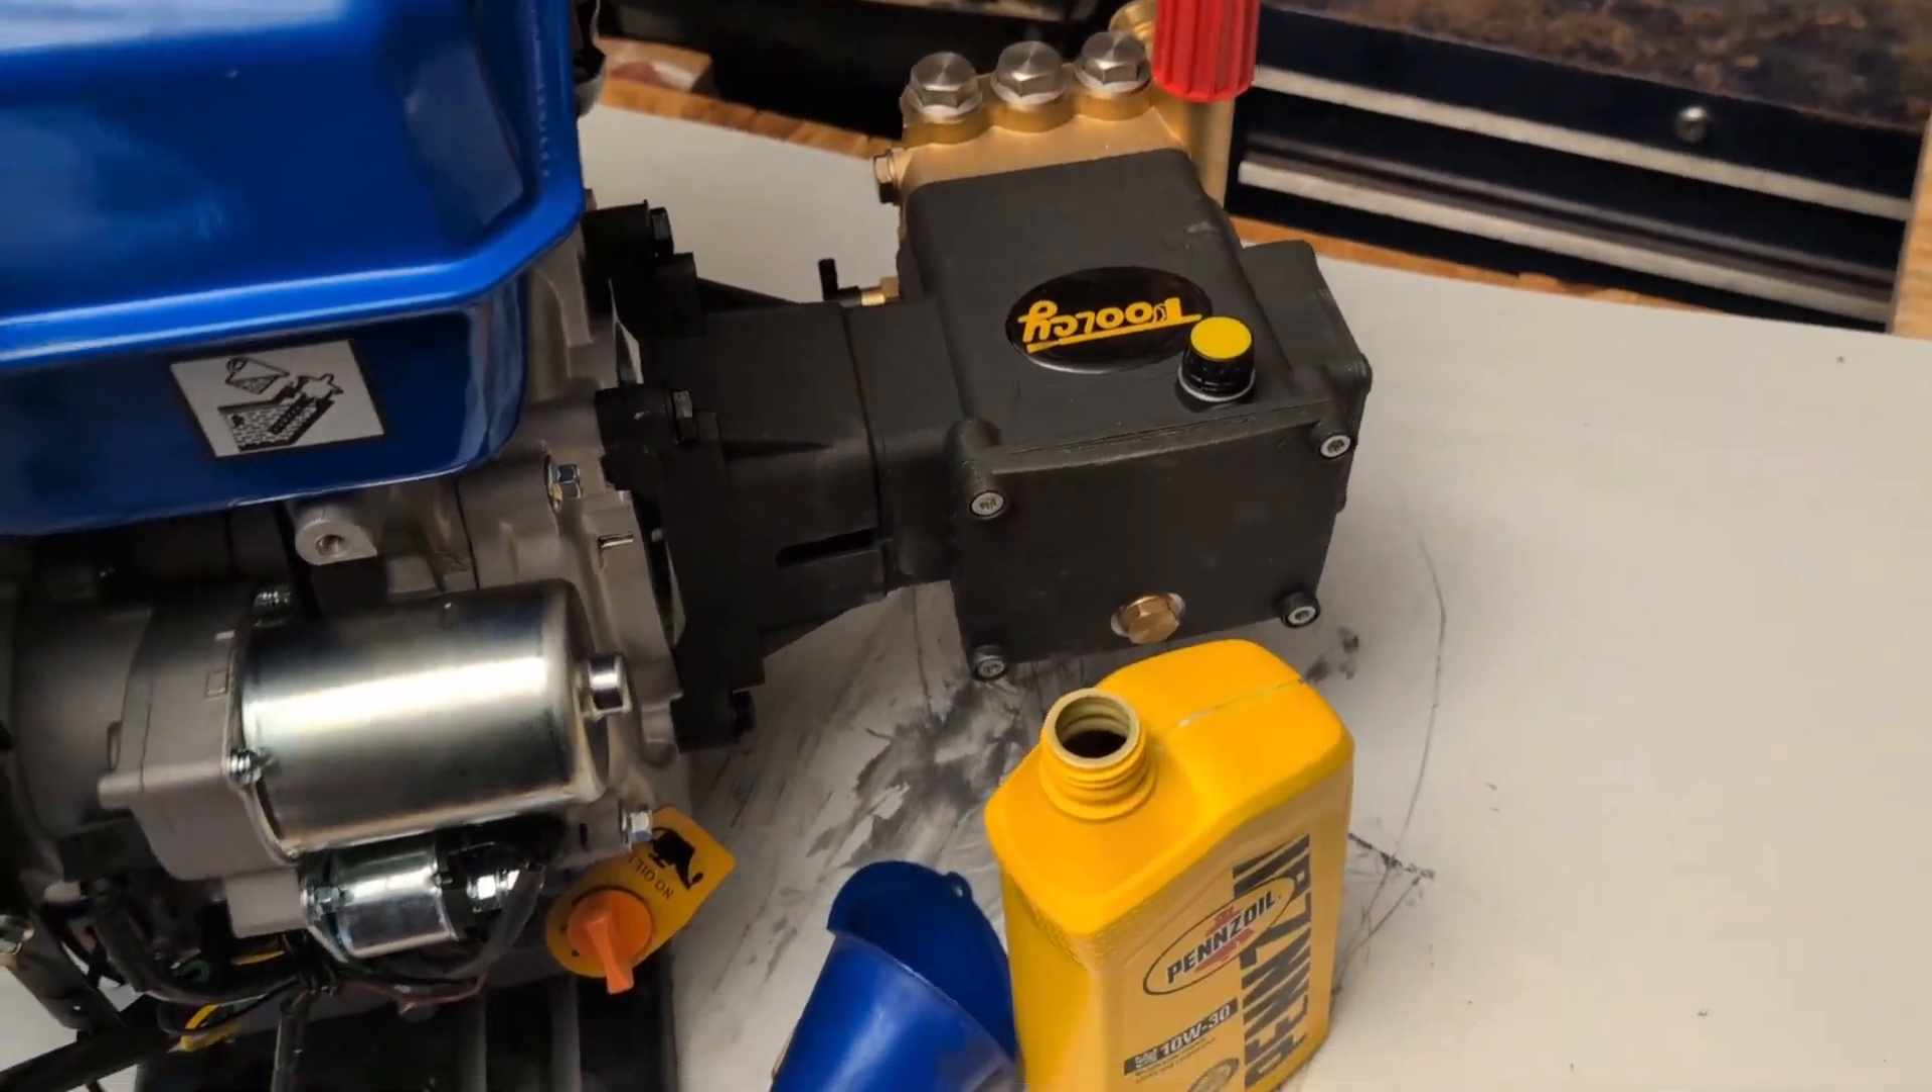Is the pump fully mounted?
Yes.